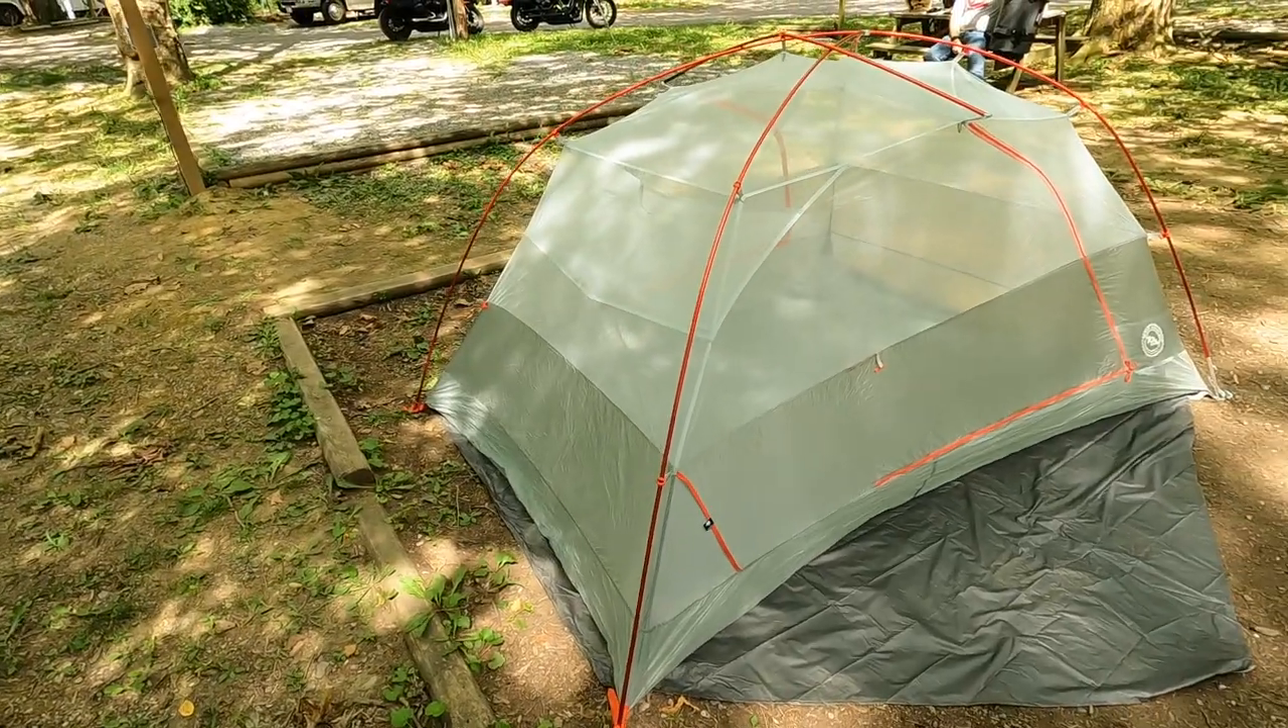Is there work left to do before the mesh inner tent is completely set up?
No.